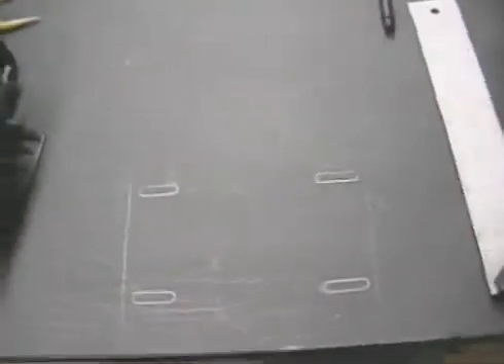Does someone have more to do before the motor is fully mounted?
Yes.